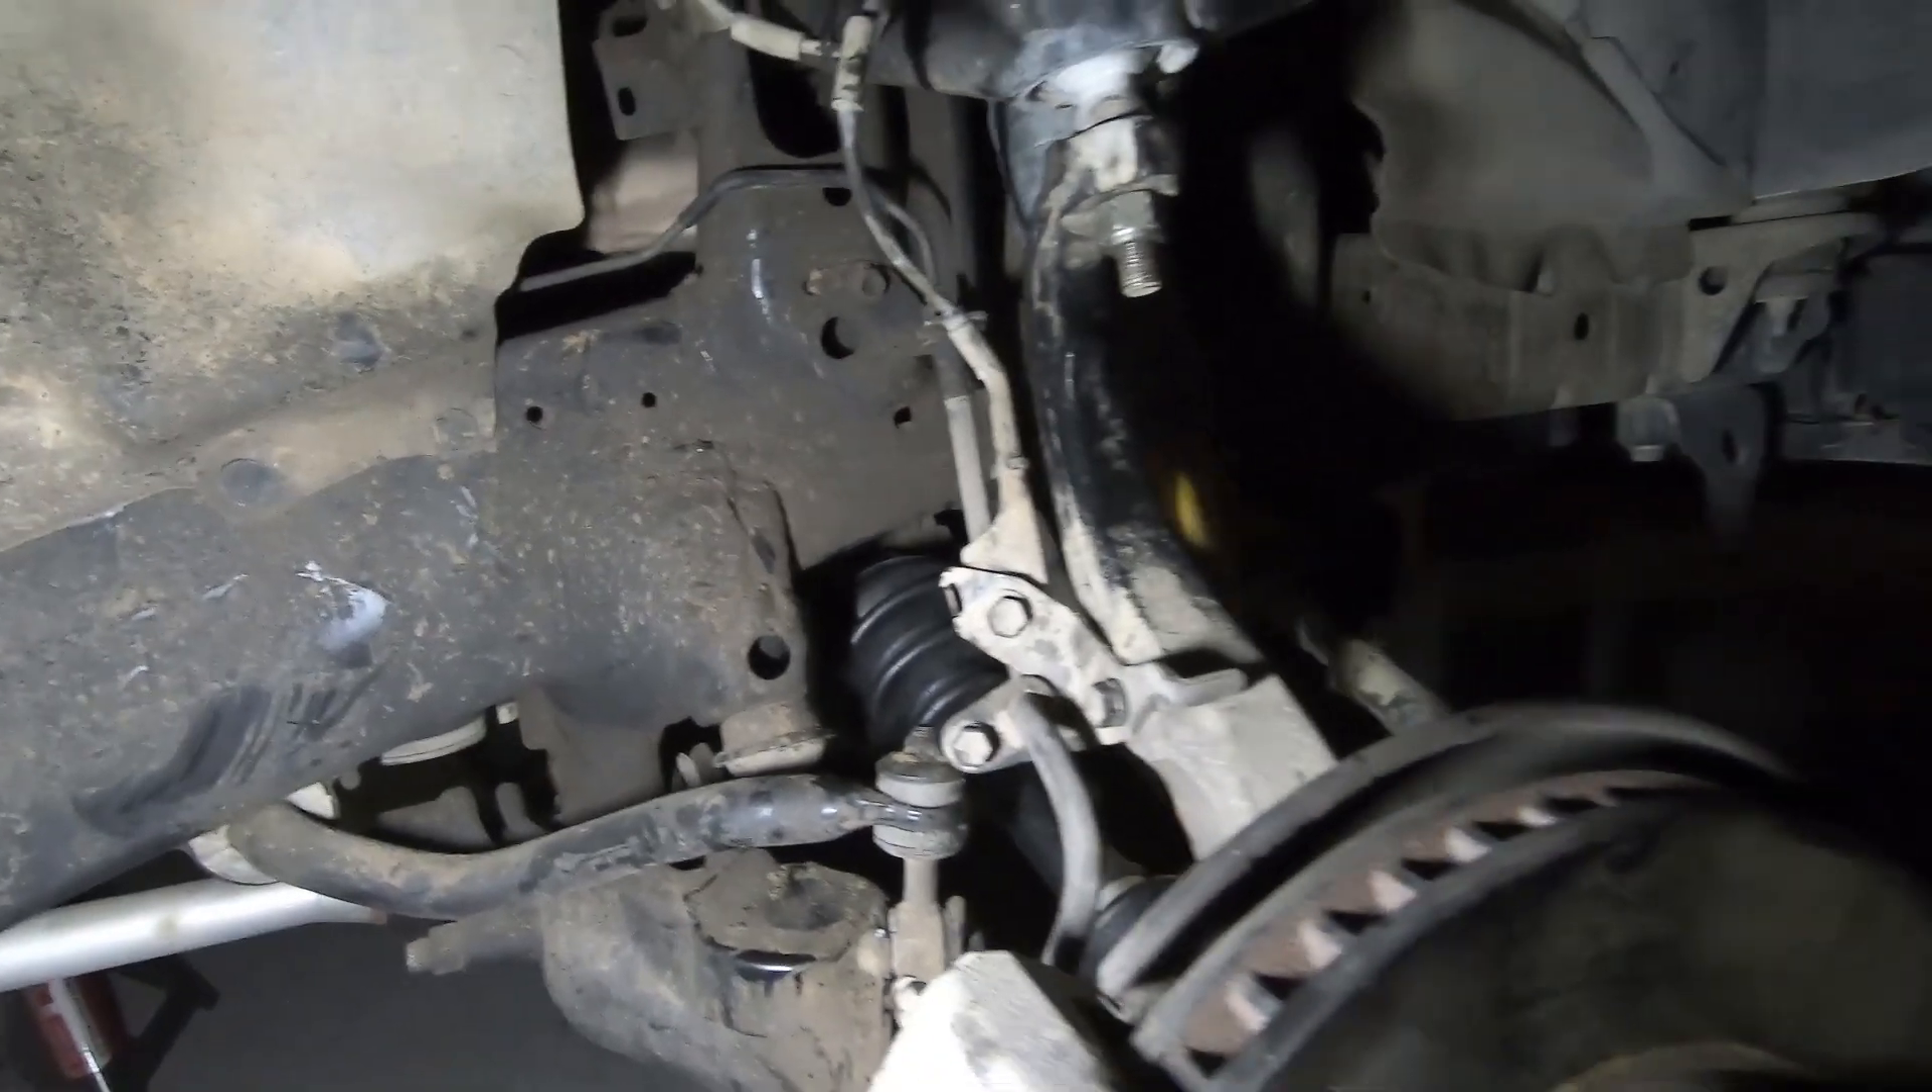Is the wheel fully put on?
No.